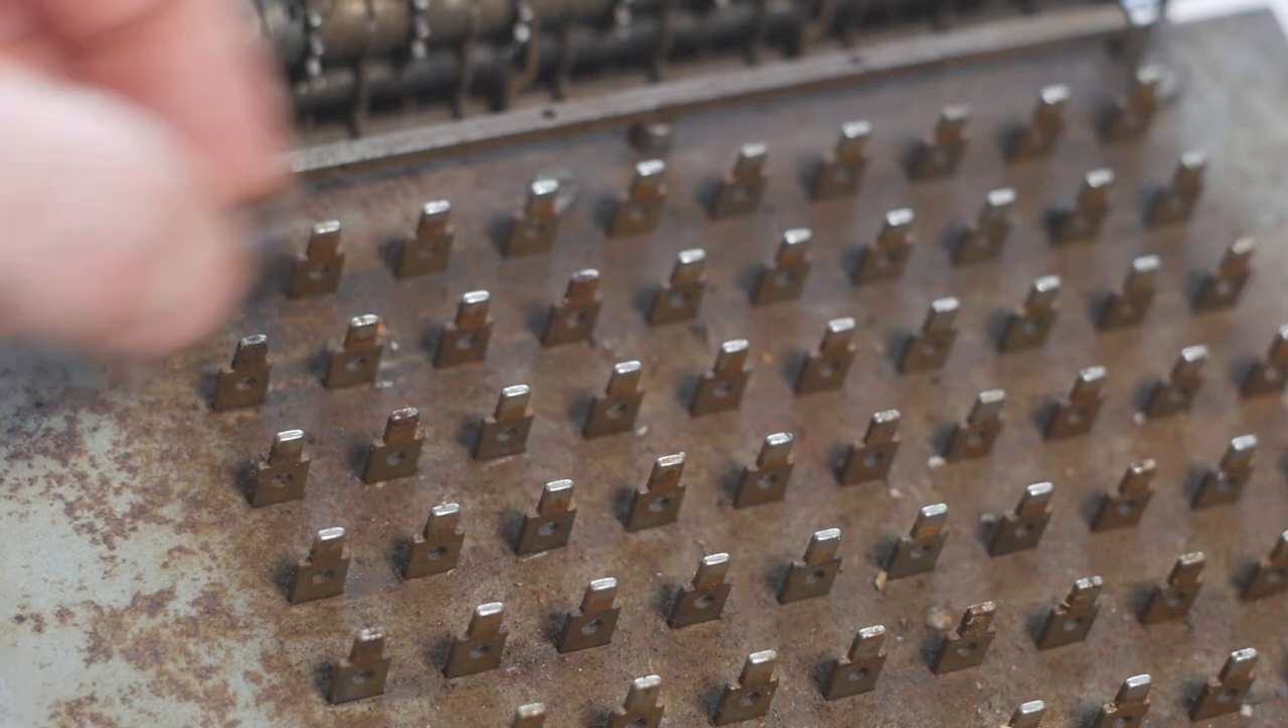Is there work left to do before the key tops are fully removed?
No.